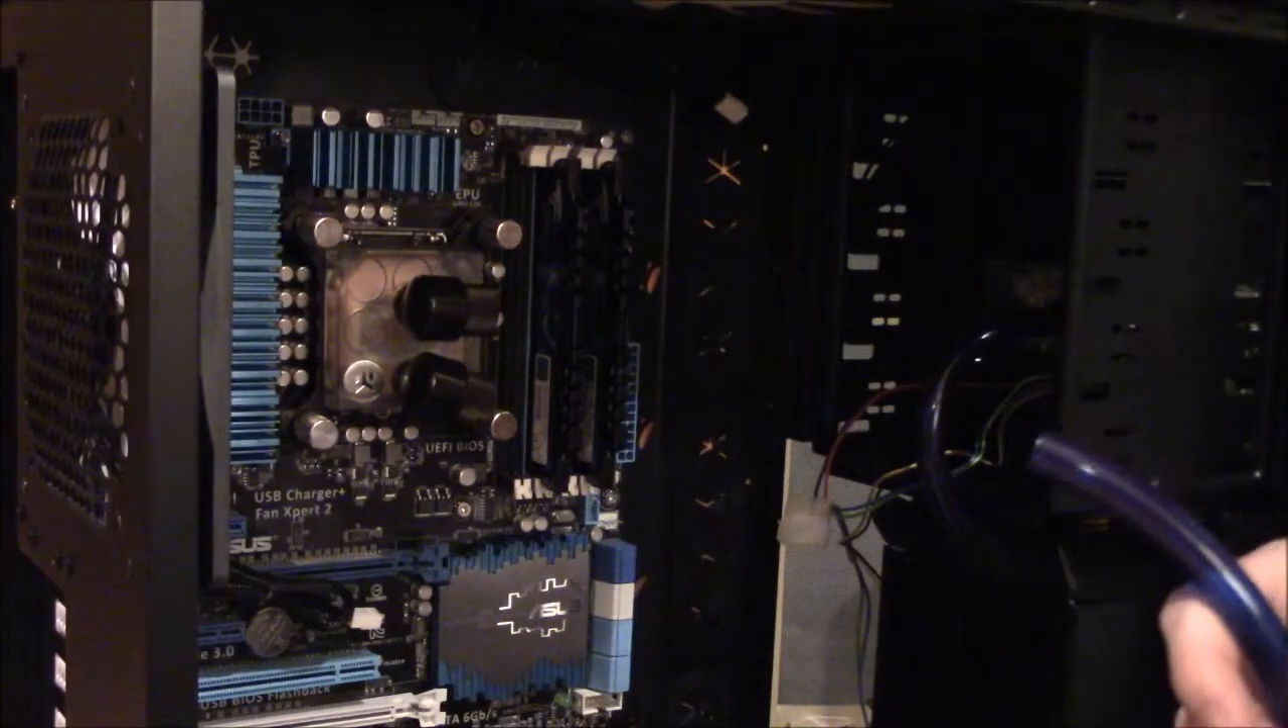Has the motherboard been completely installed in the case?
Yes.